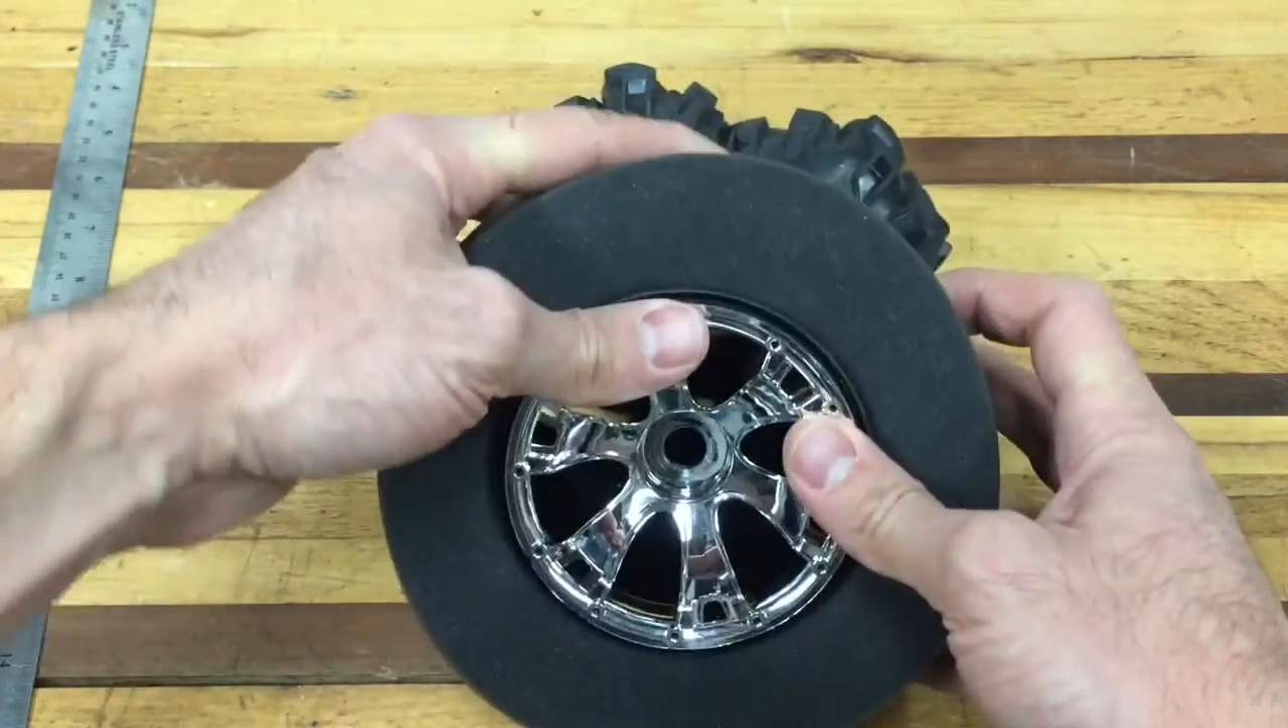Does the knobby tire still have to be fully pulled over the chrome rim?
Yes.